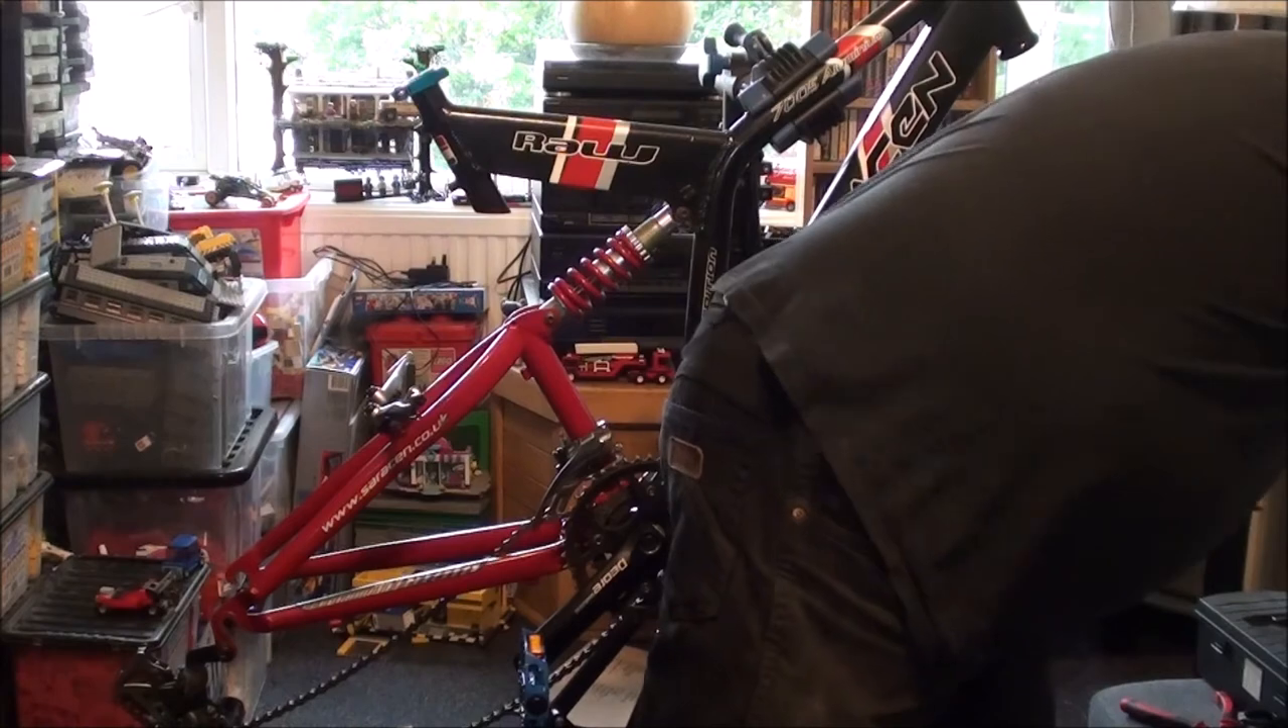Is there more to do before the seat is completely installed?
Yes.